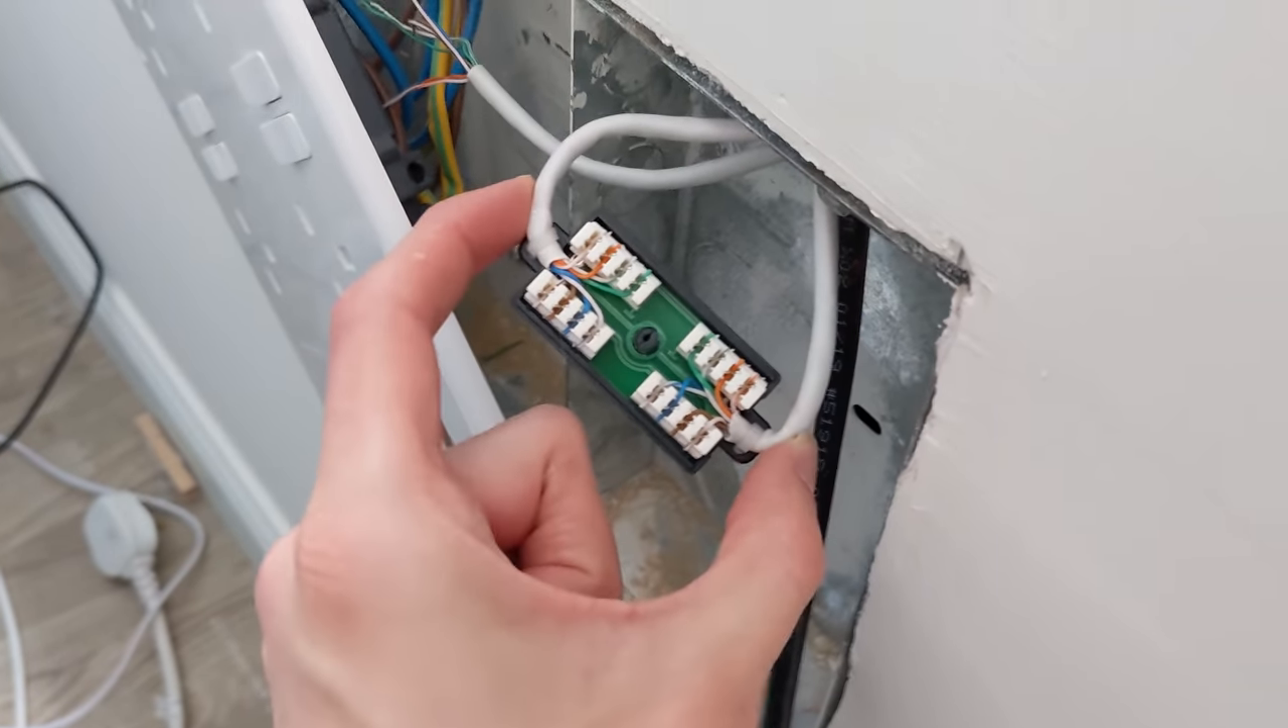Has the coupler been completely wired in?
Yes.